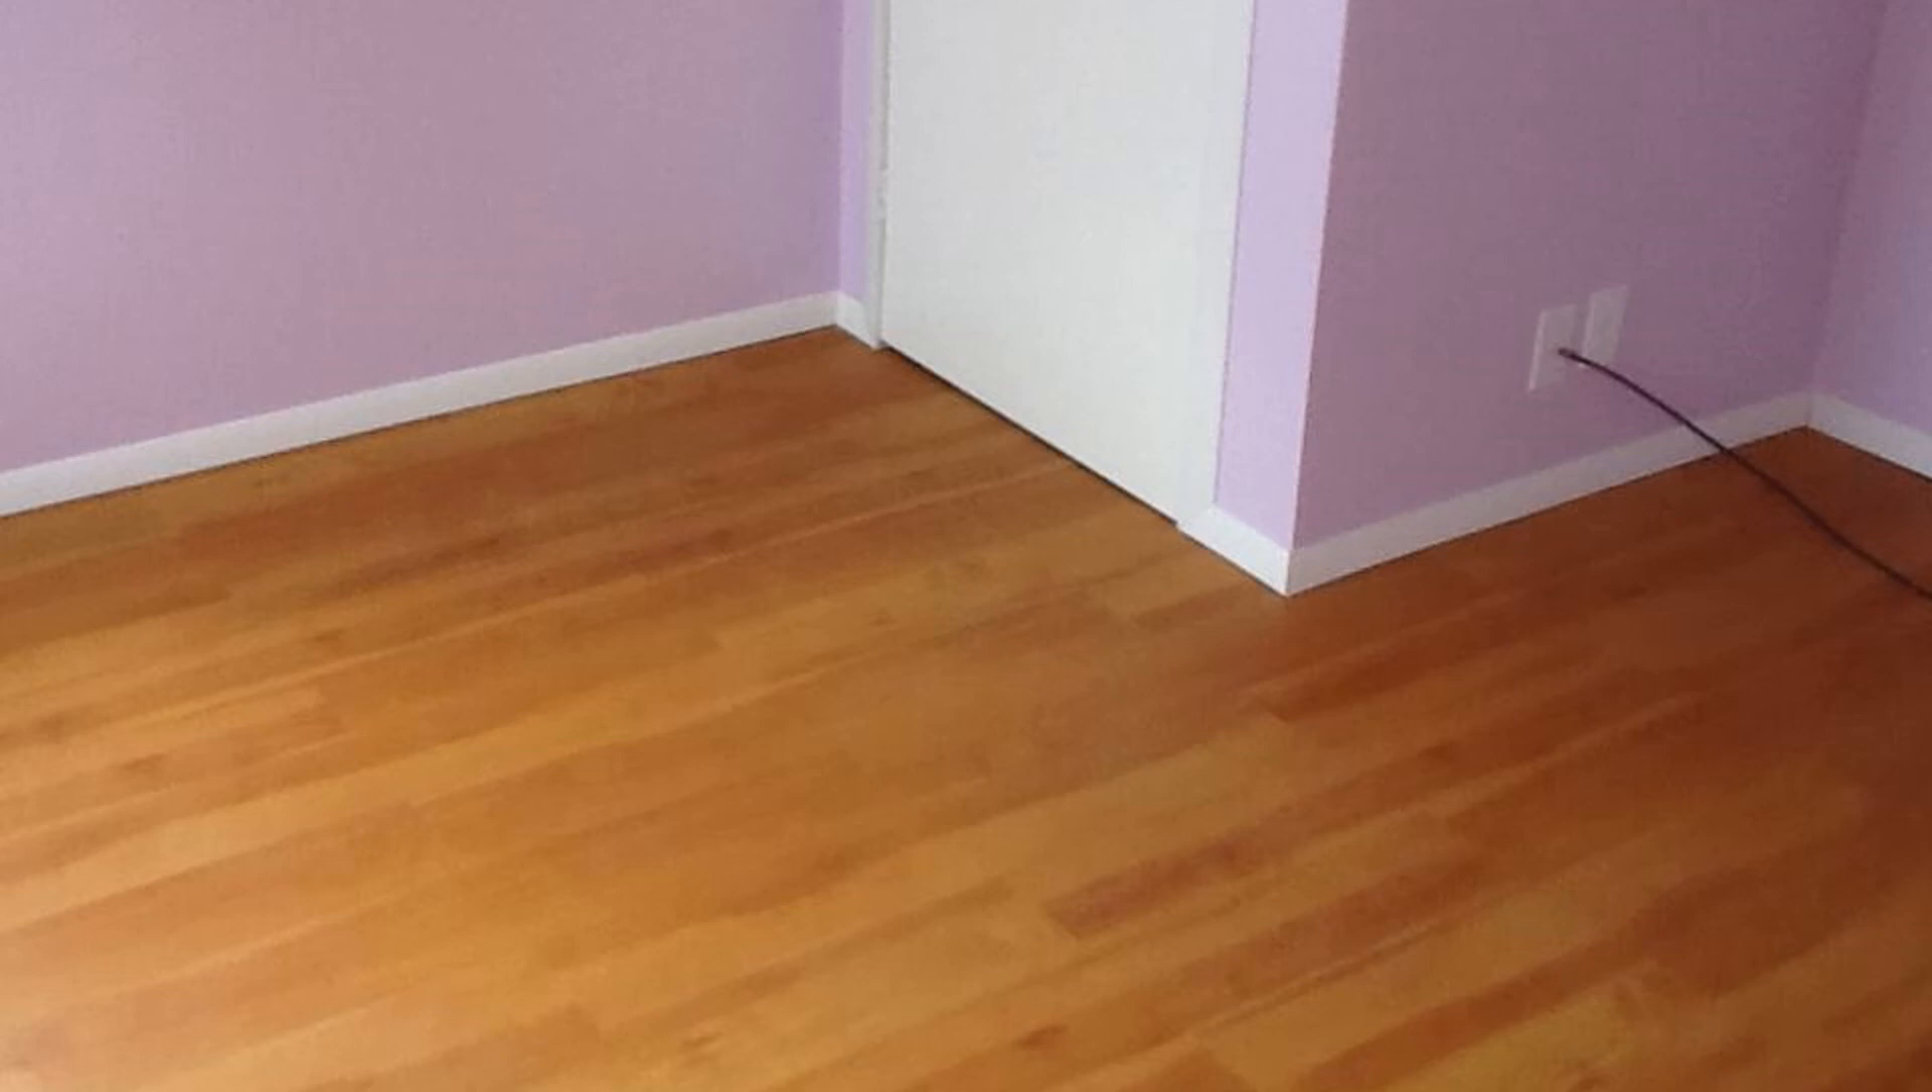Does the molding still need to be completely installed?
No.